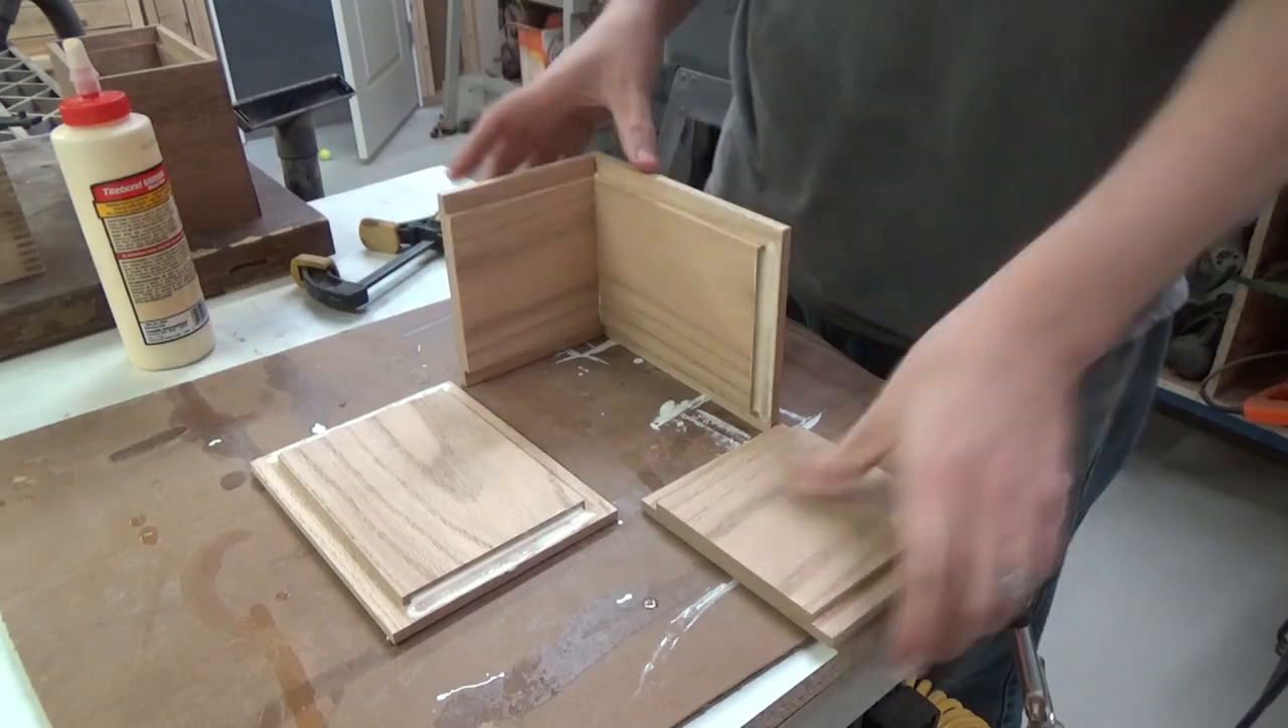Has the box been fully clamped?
No.